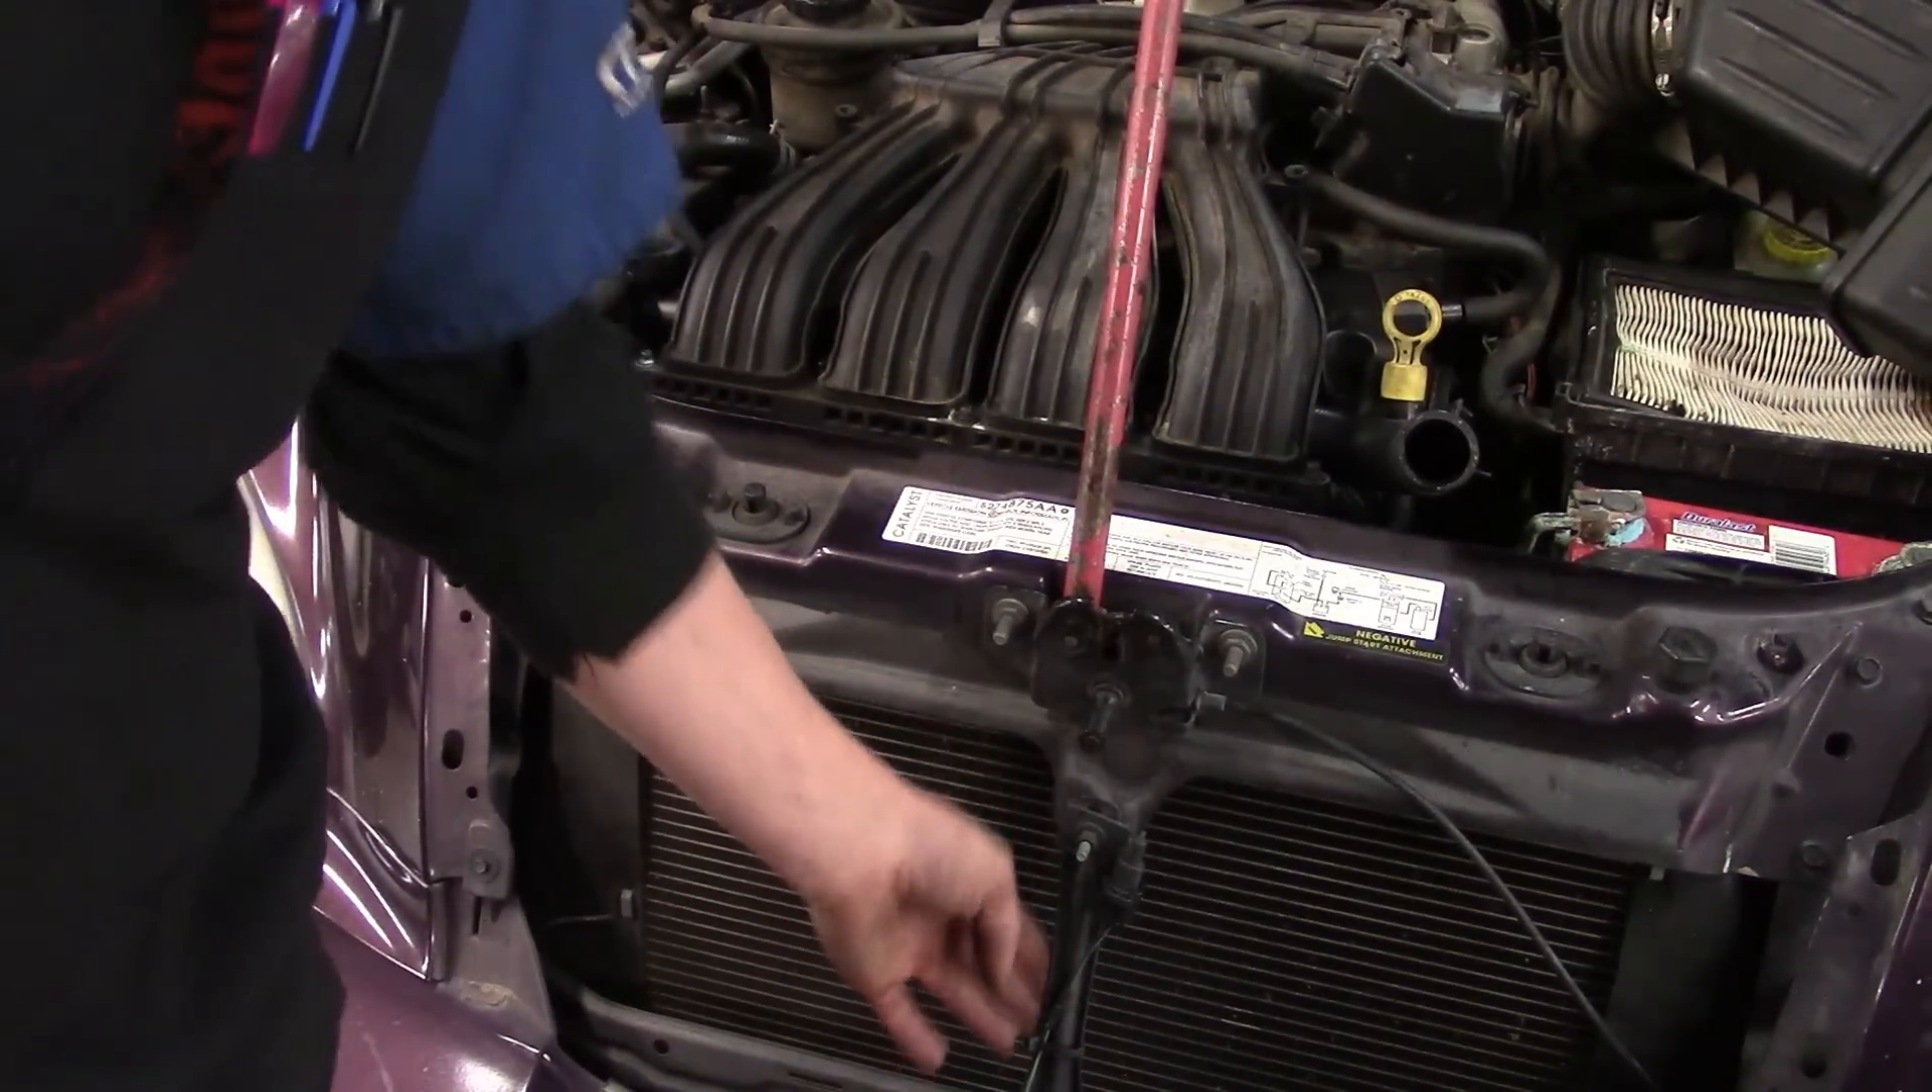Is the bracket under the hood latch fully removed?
No.